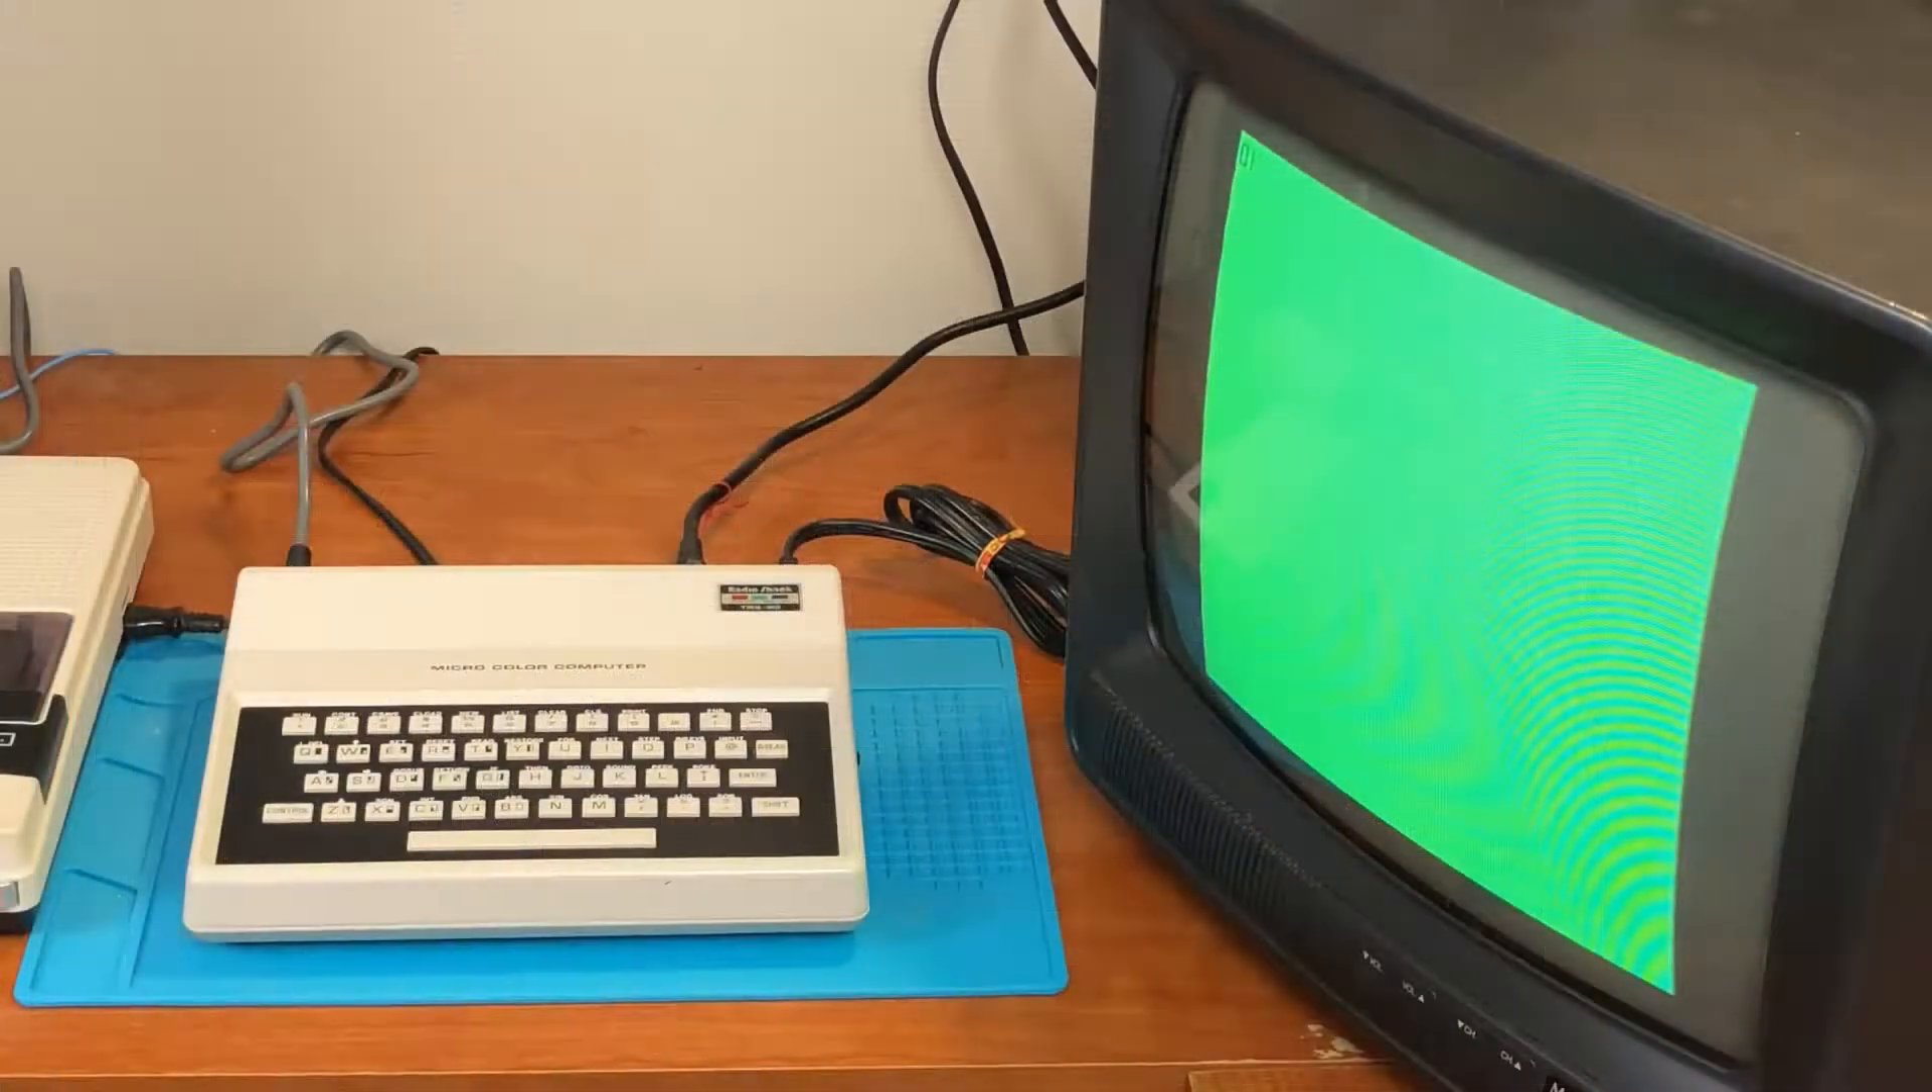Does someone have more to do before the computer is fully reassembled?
No.